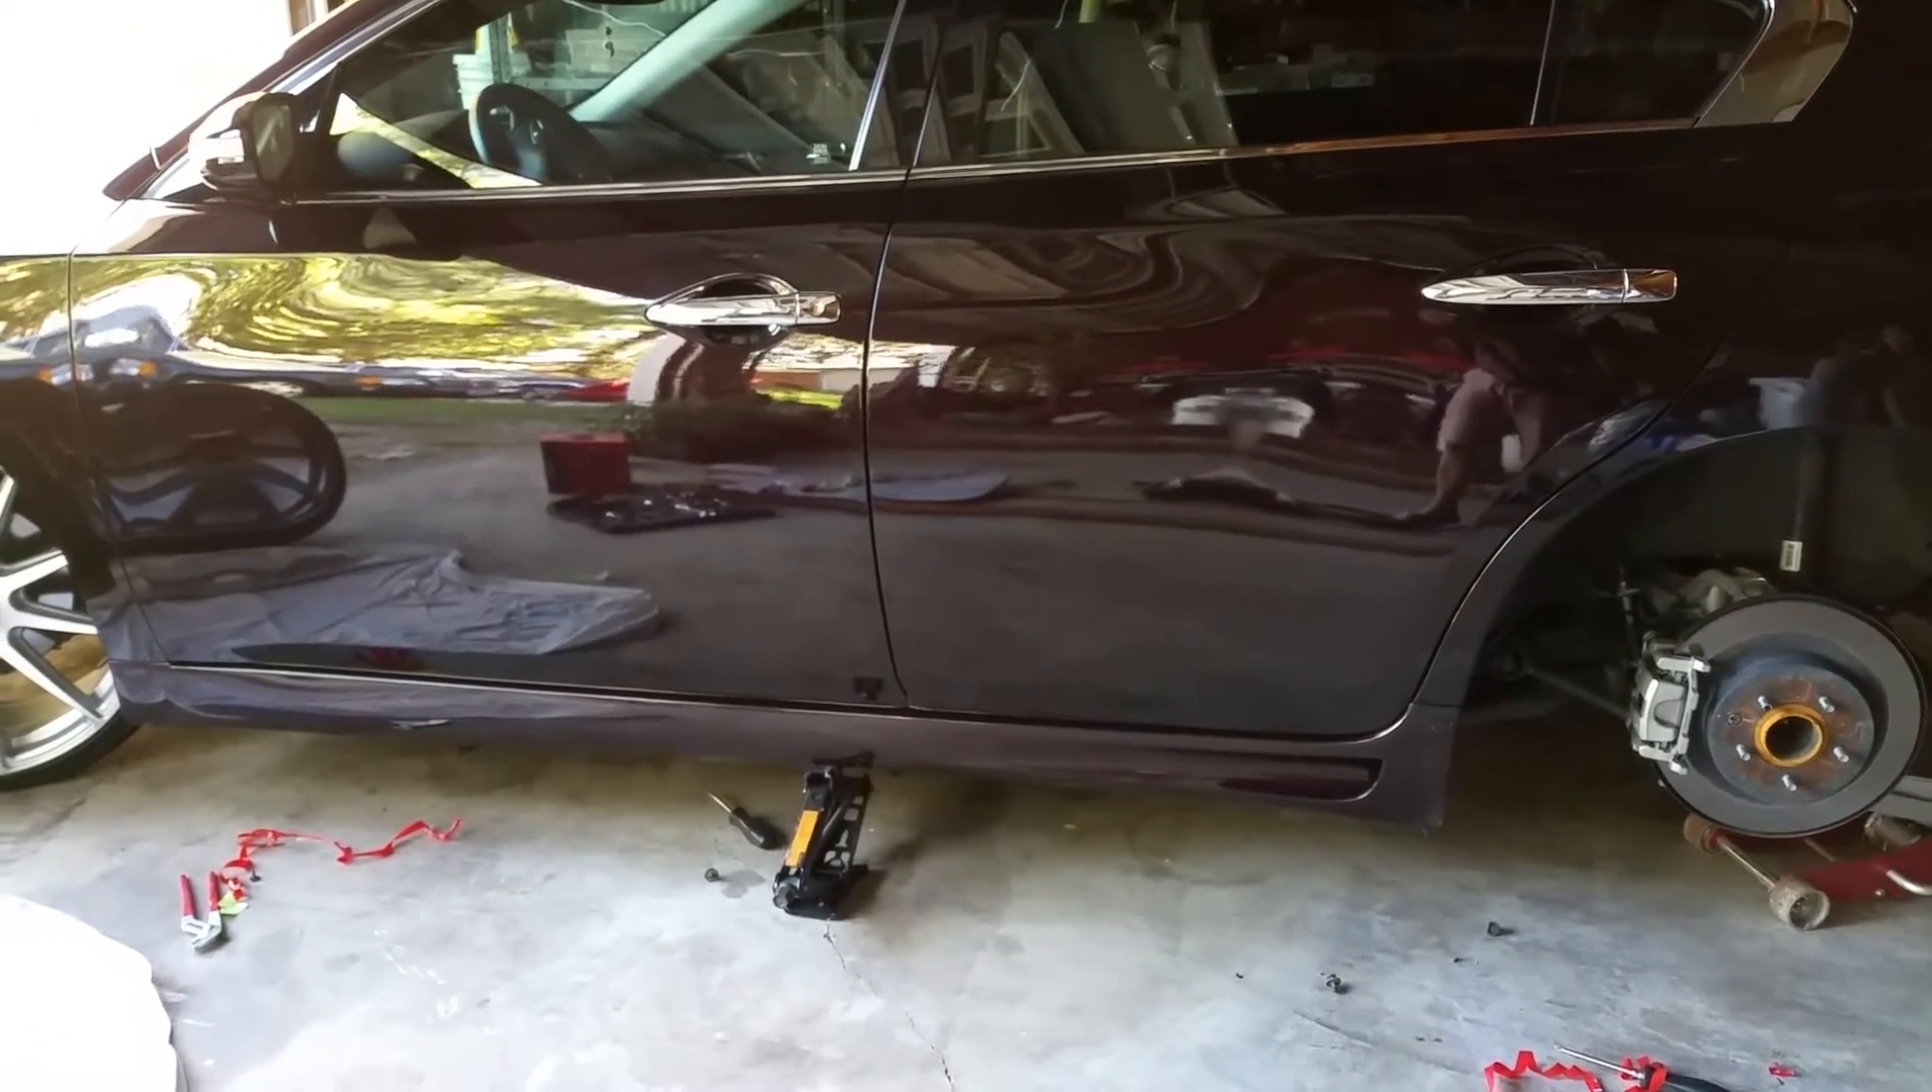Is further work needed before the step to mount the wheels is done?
Yes.